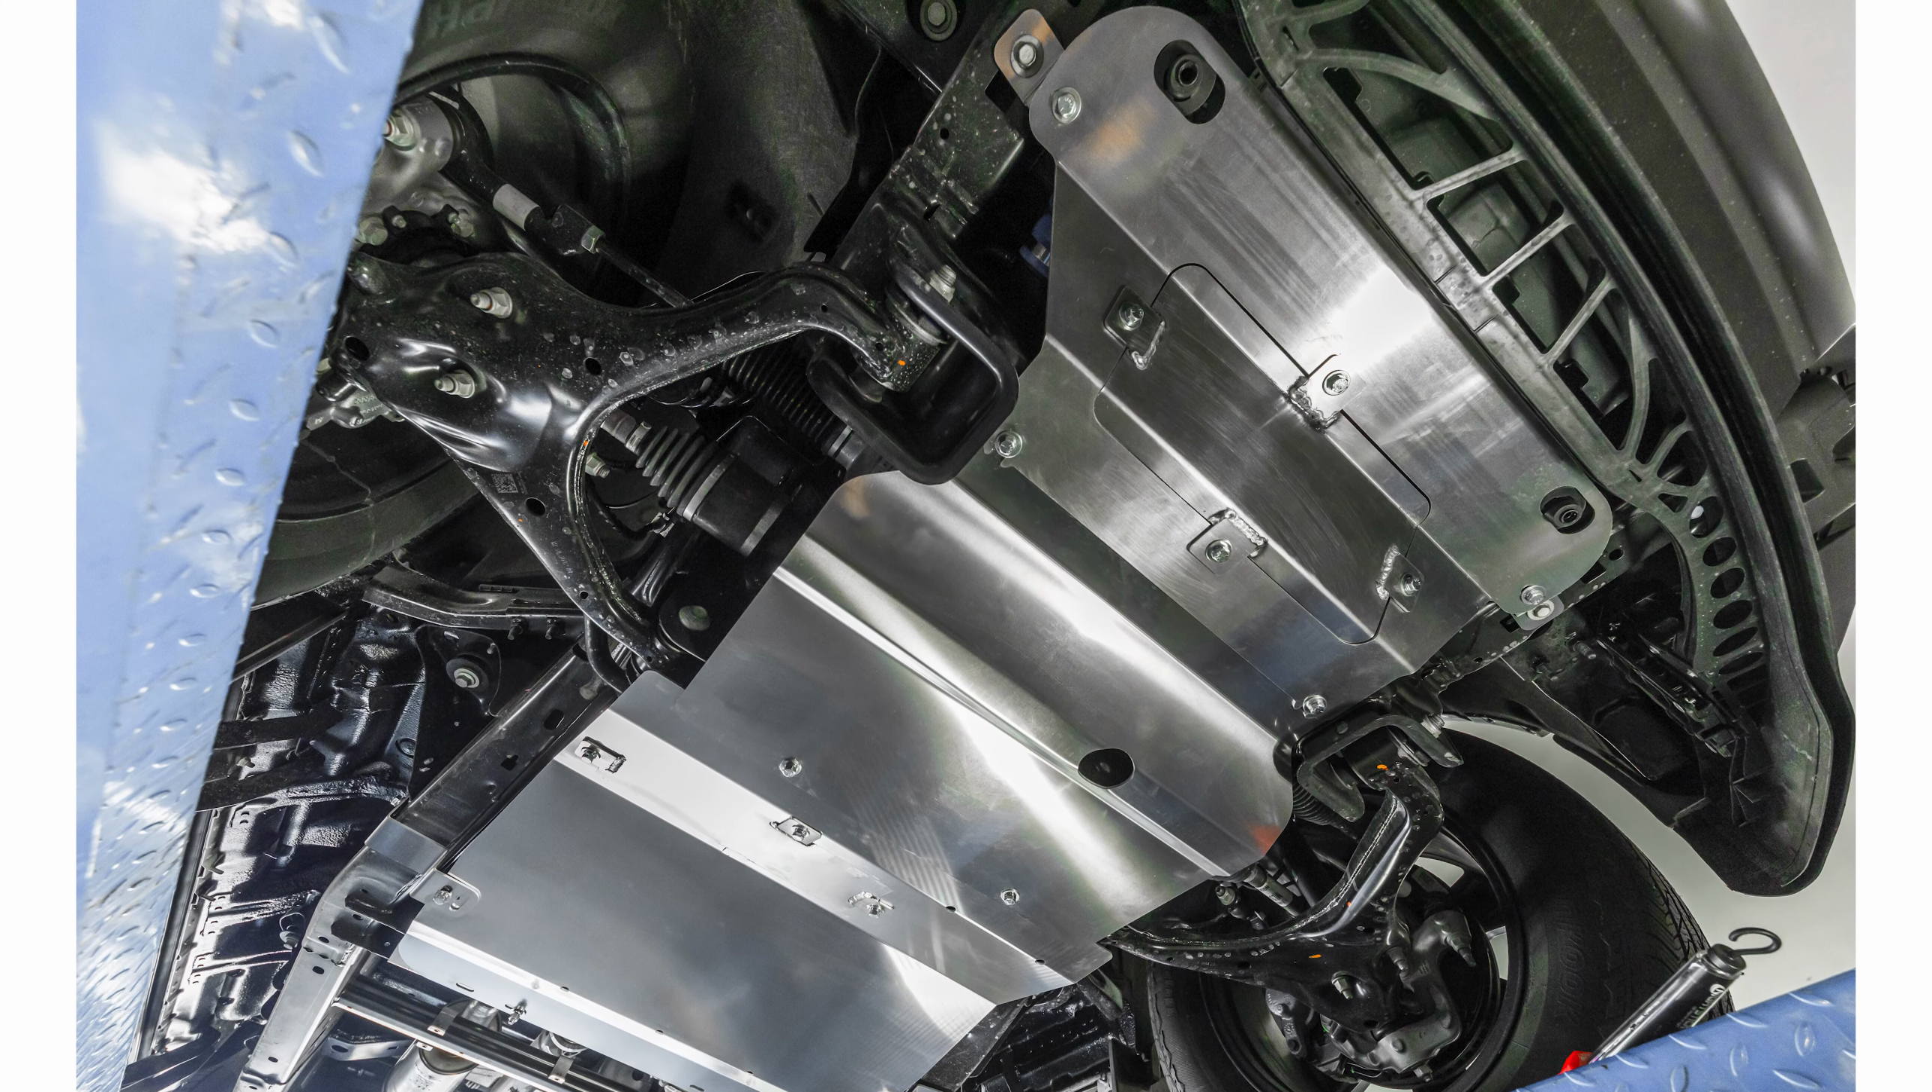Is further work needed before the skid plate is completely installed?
No.